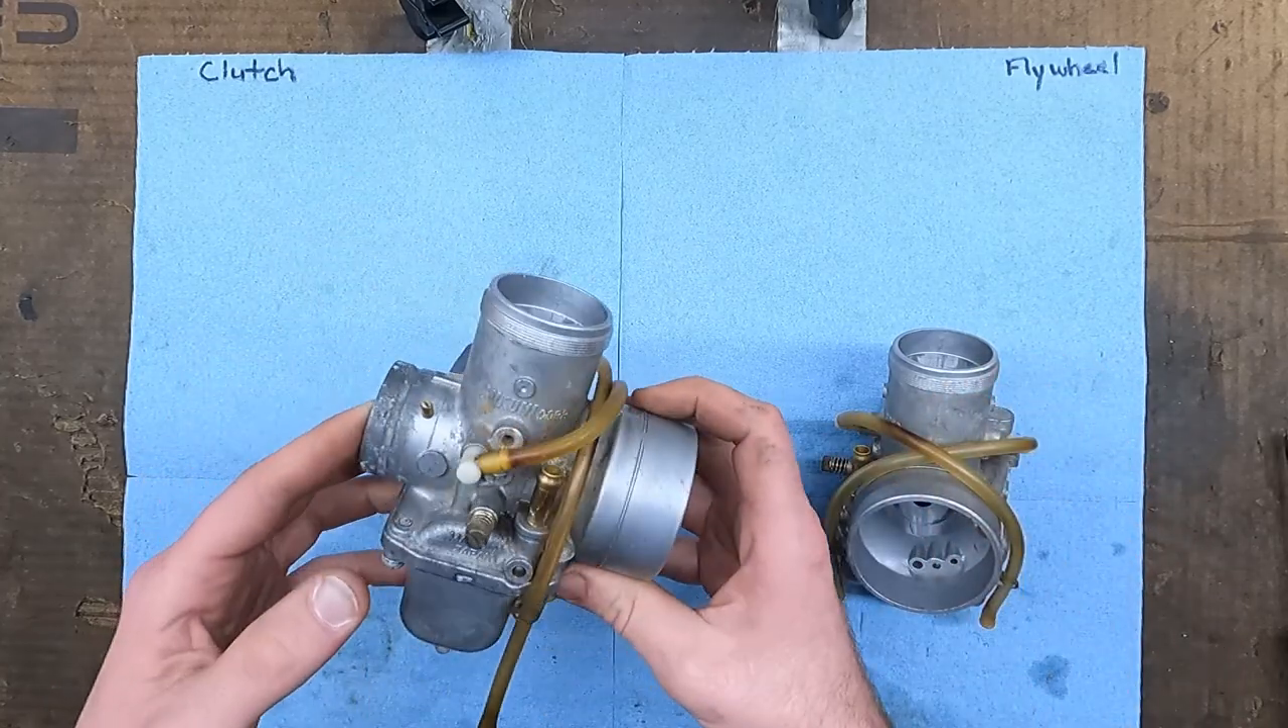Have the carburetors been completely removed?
Yes.